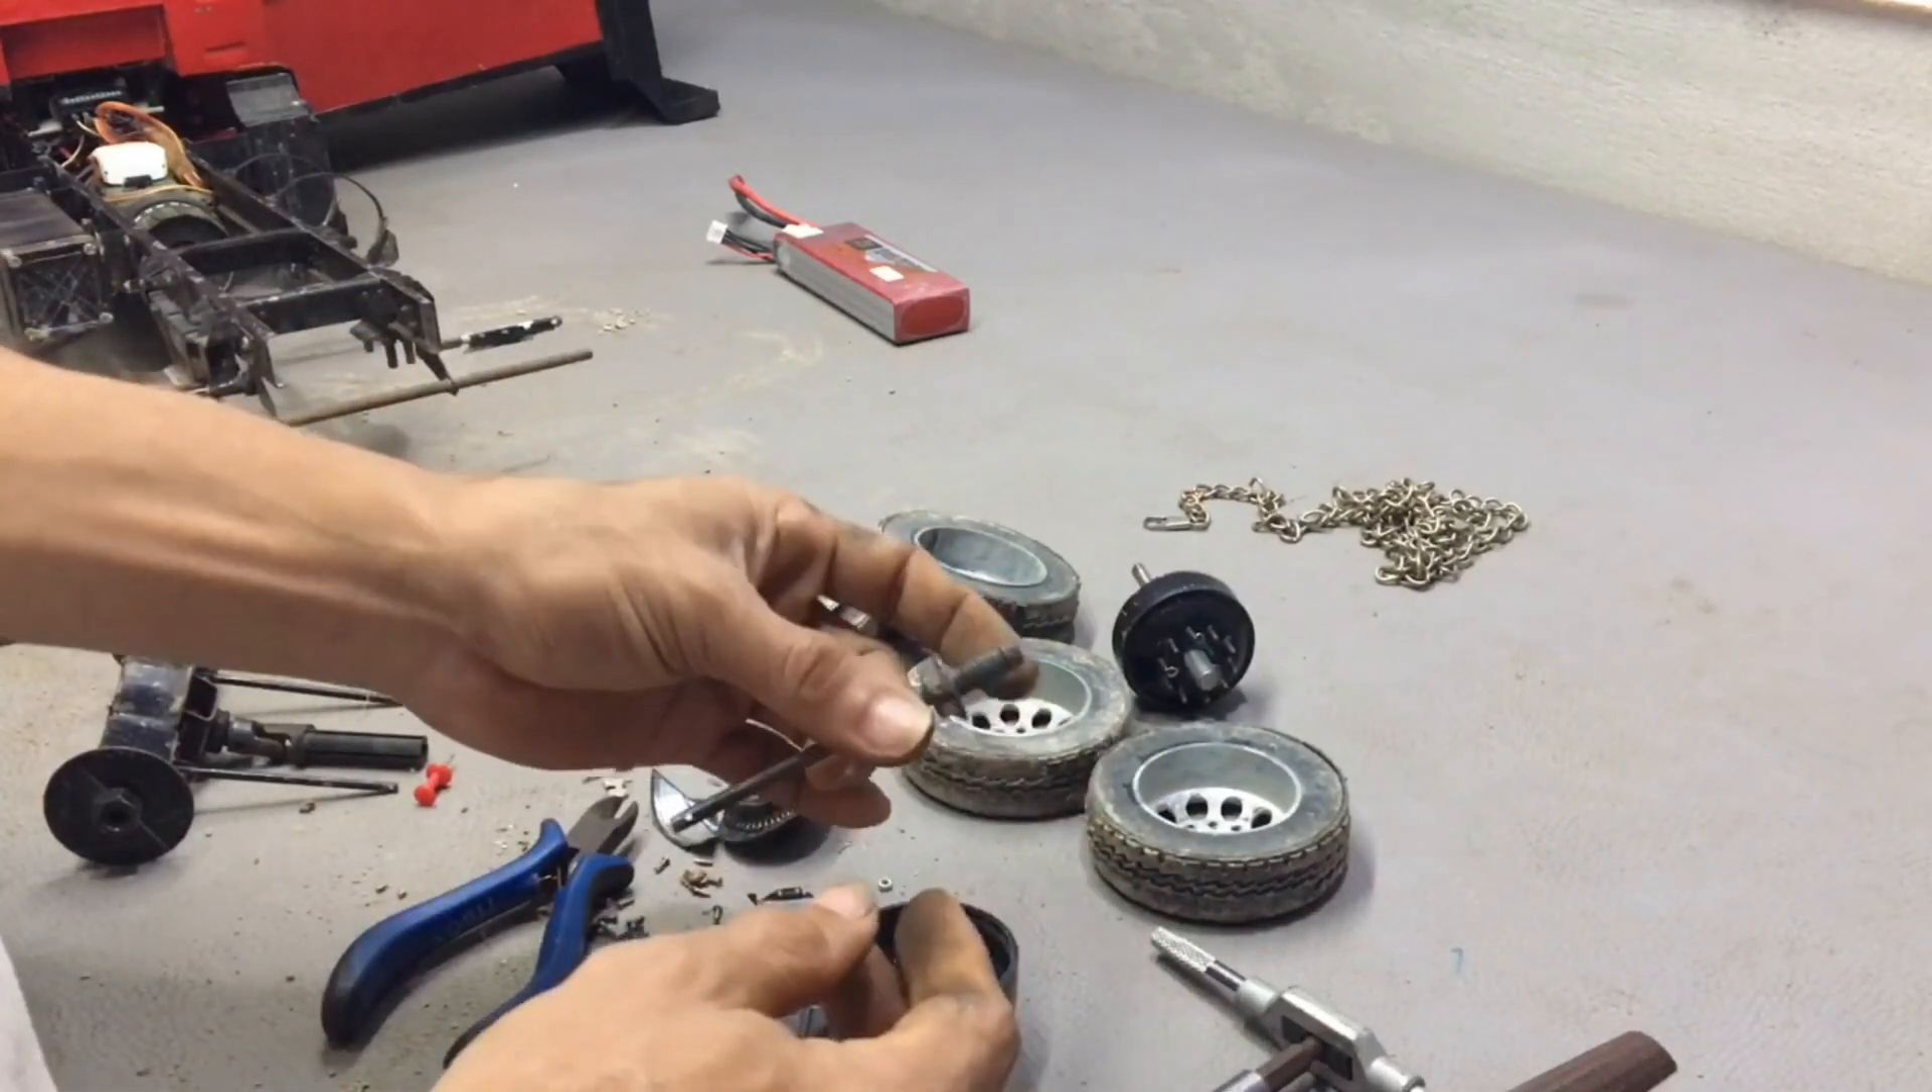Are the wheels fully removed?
Yes.